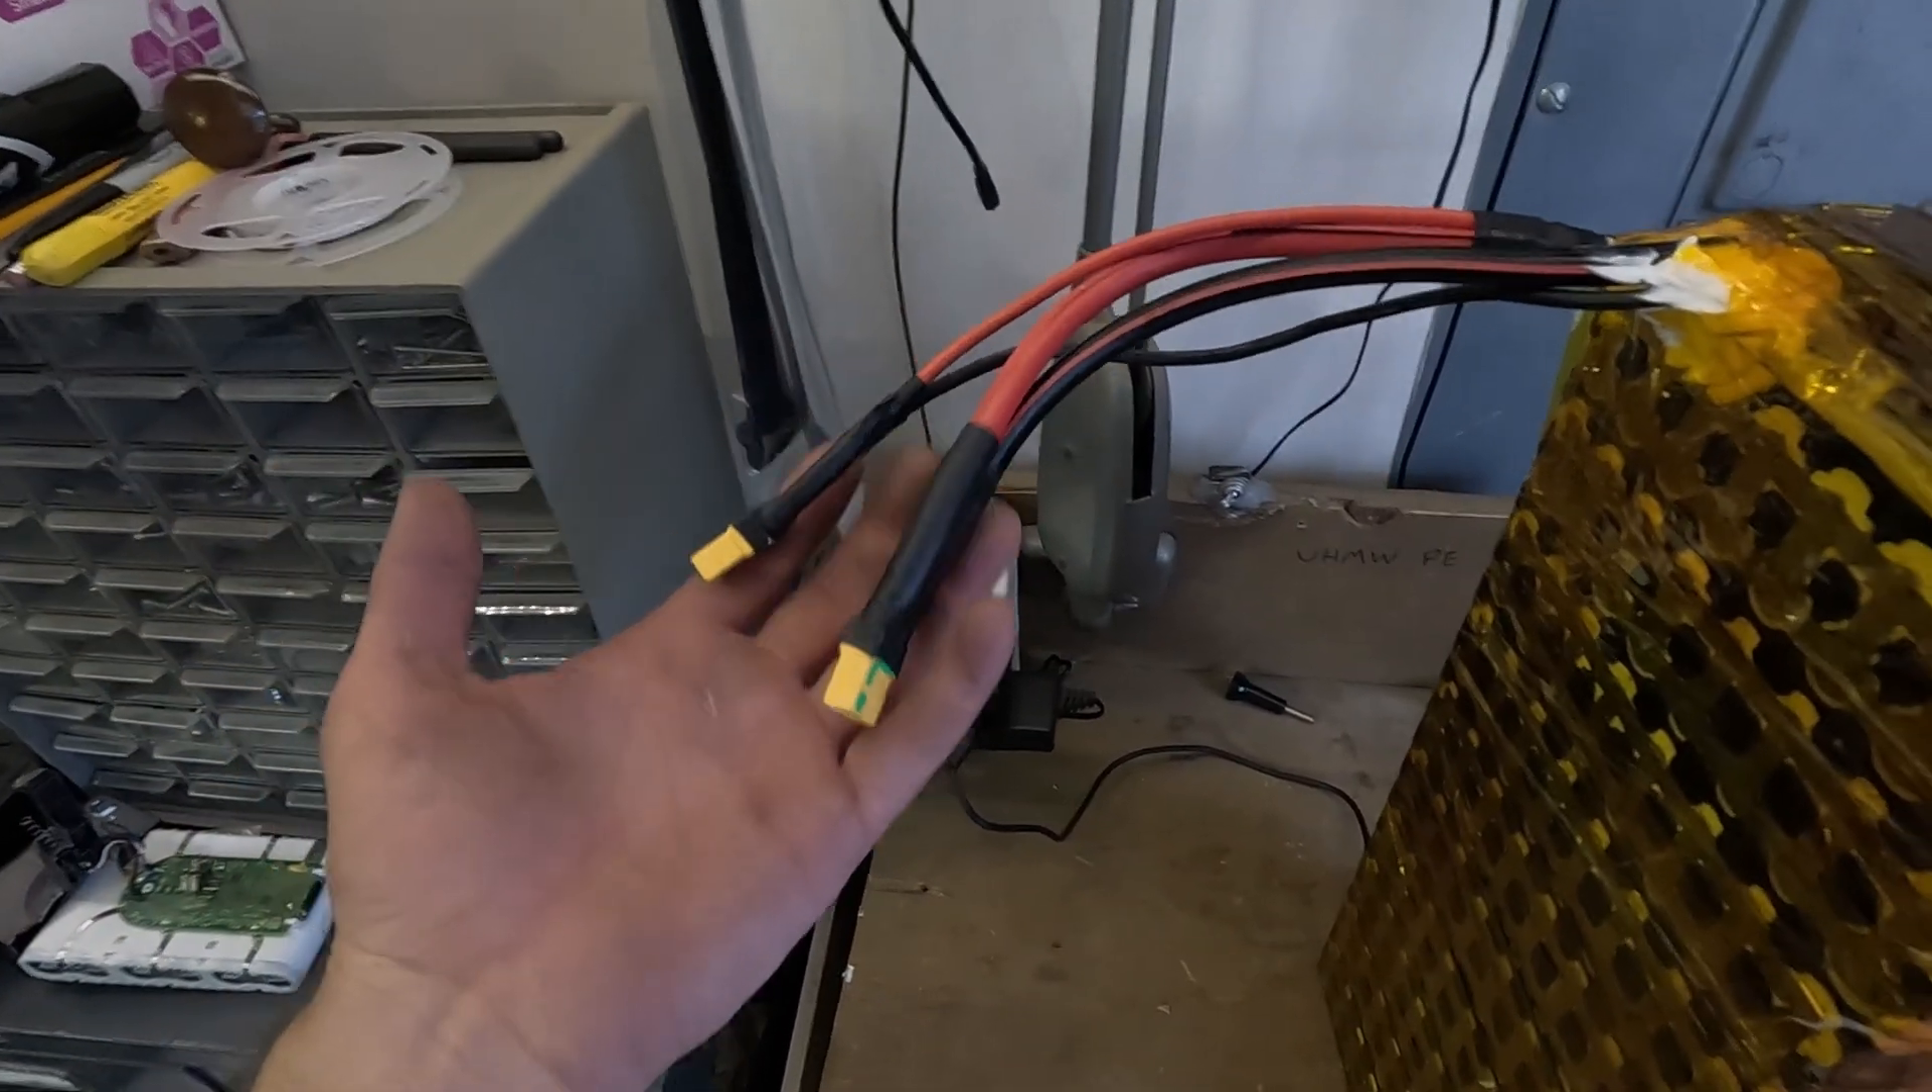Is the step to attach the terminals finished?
Yes.